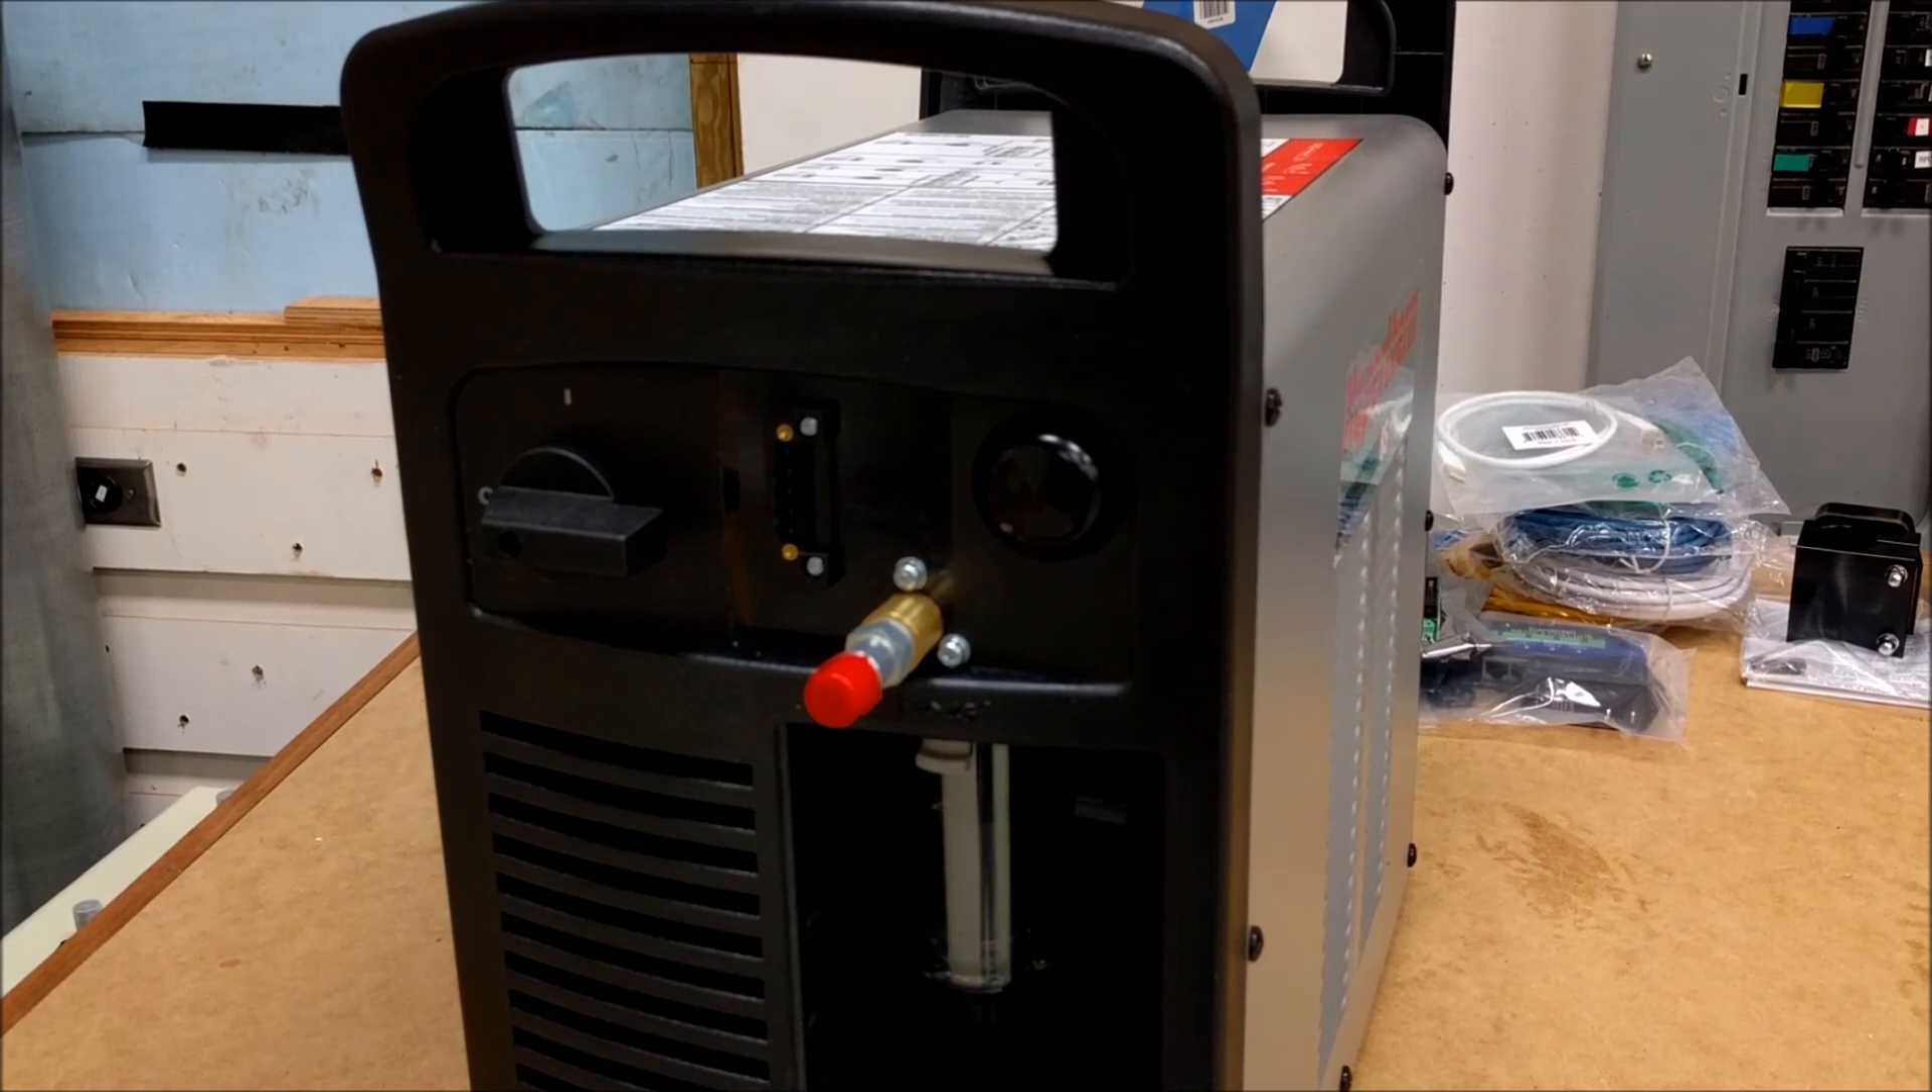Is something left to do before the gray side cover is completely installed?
No.